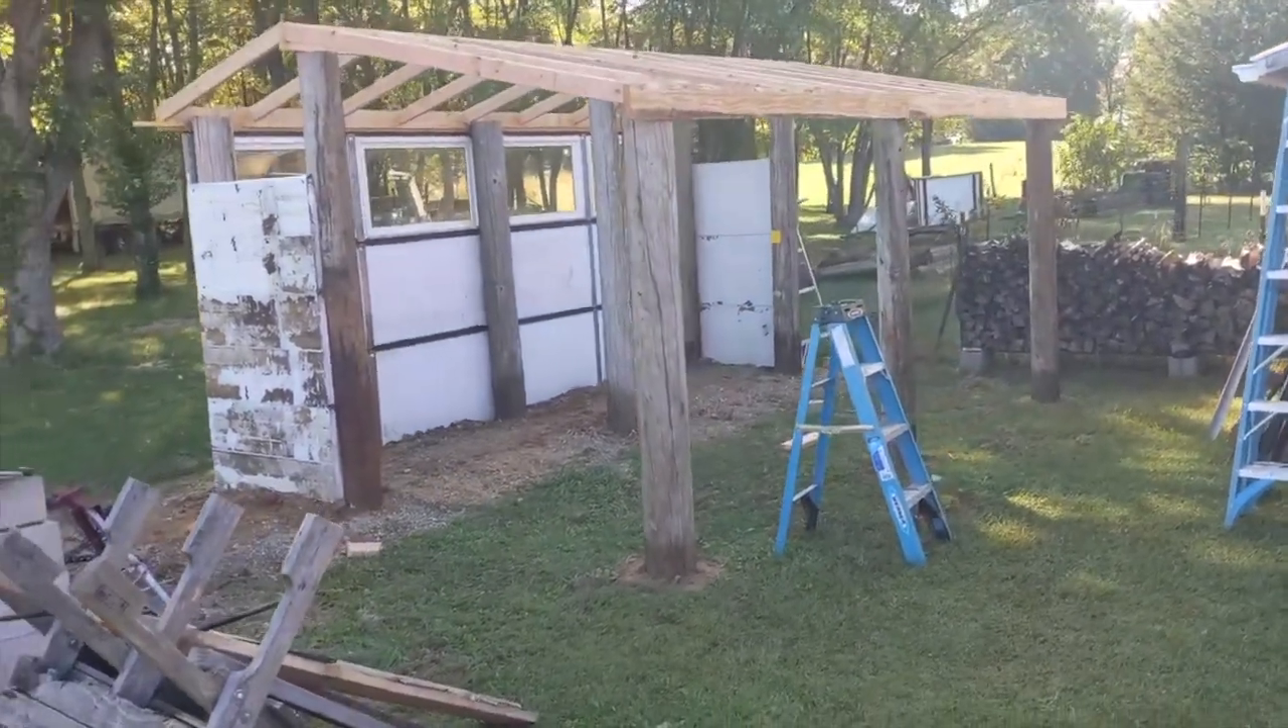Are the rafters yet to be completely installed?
No.